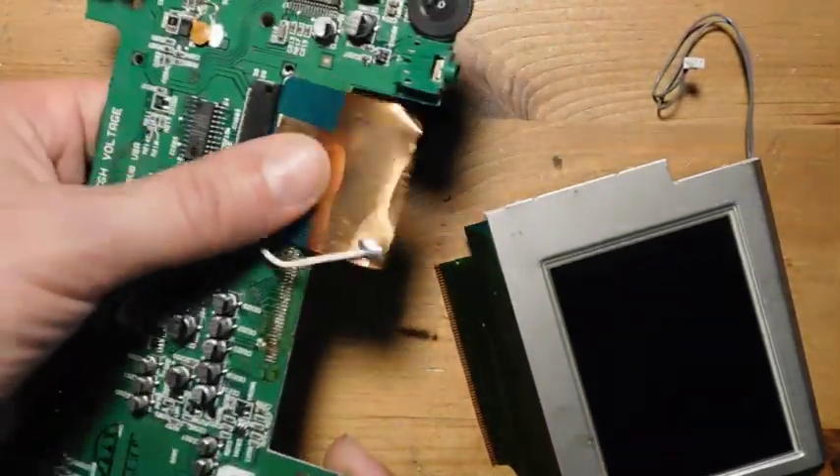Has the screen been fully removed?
Yes.